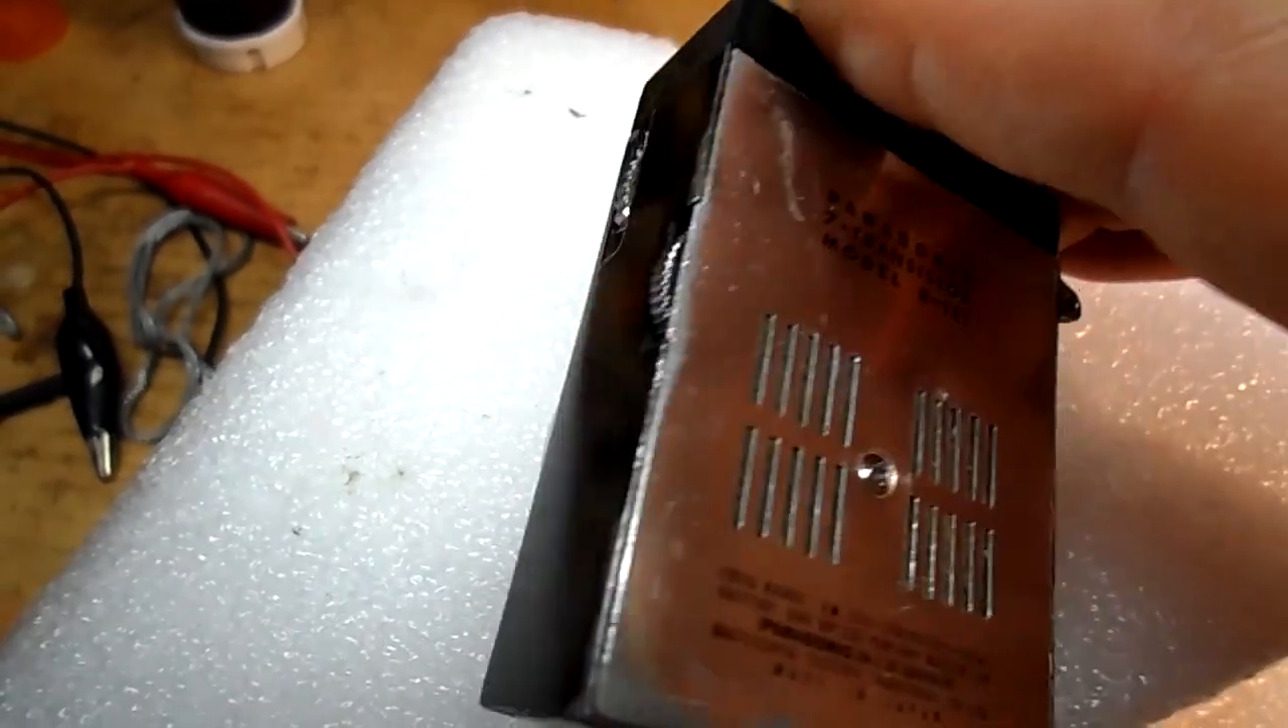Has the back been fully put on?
Yes.